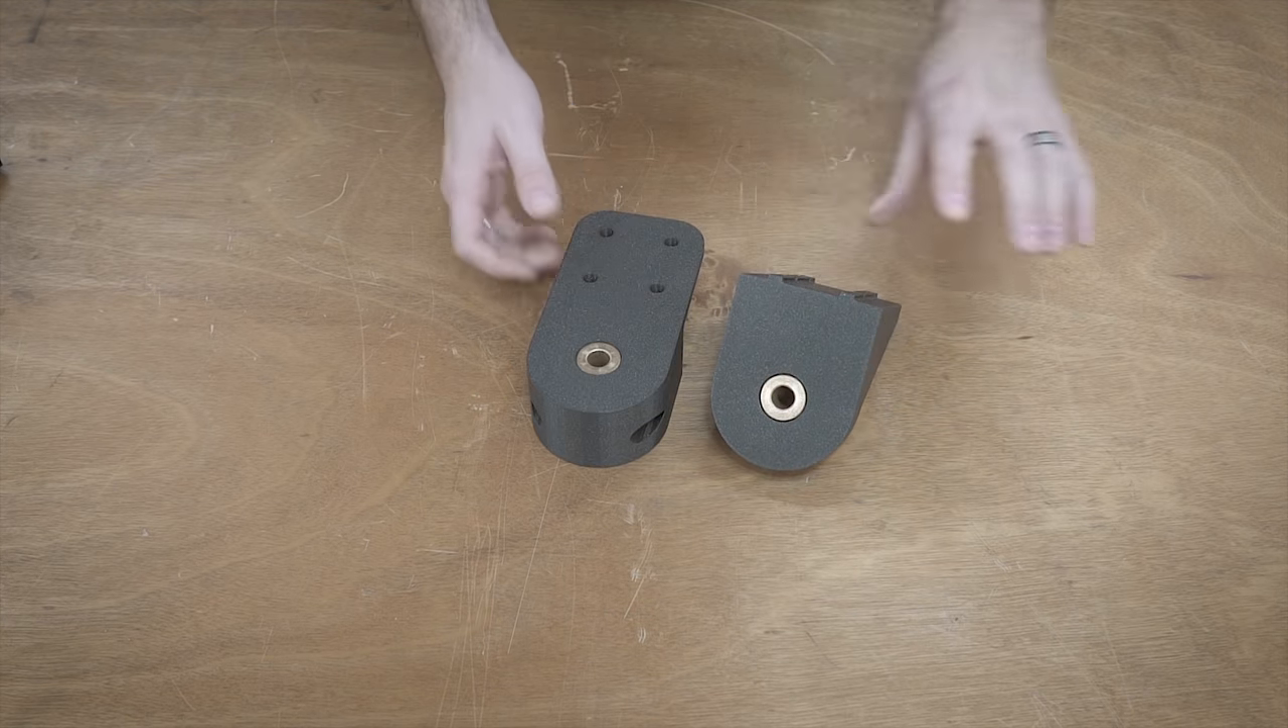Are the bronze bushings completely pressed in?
Yes.